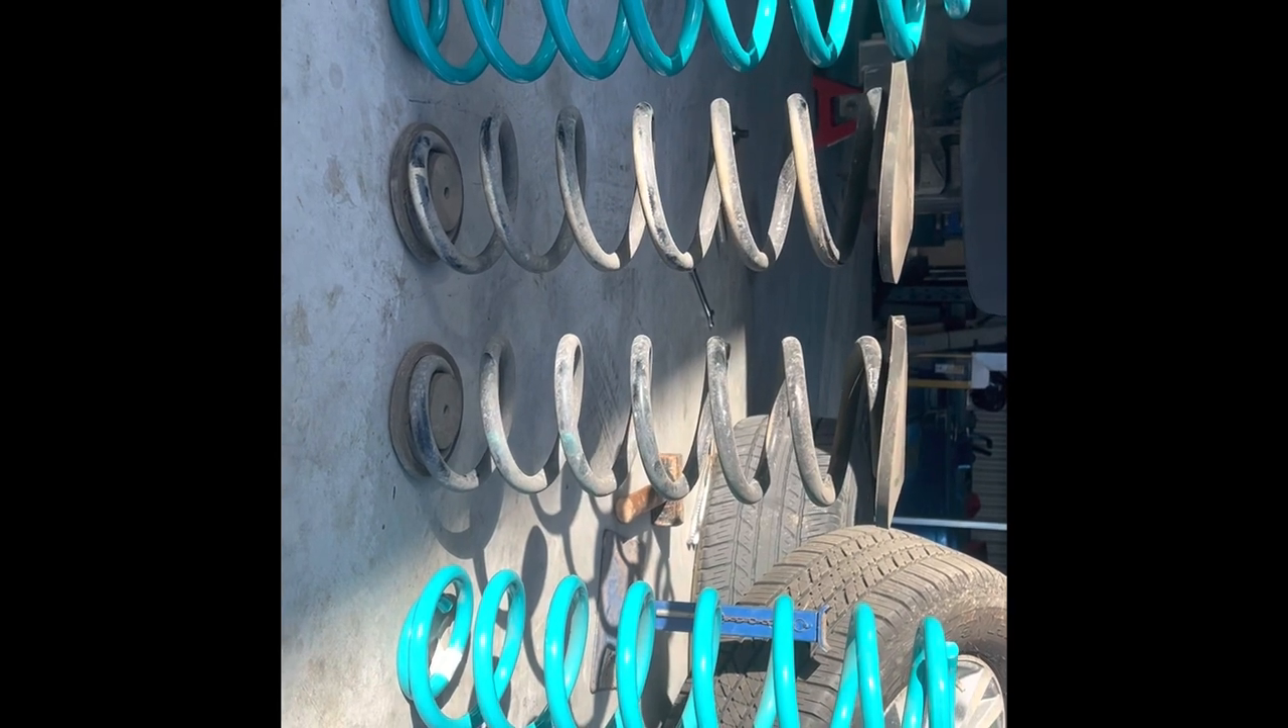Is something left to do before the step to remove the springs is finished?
No.